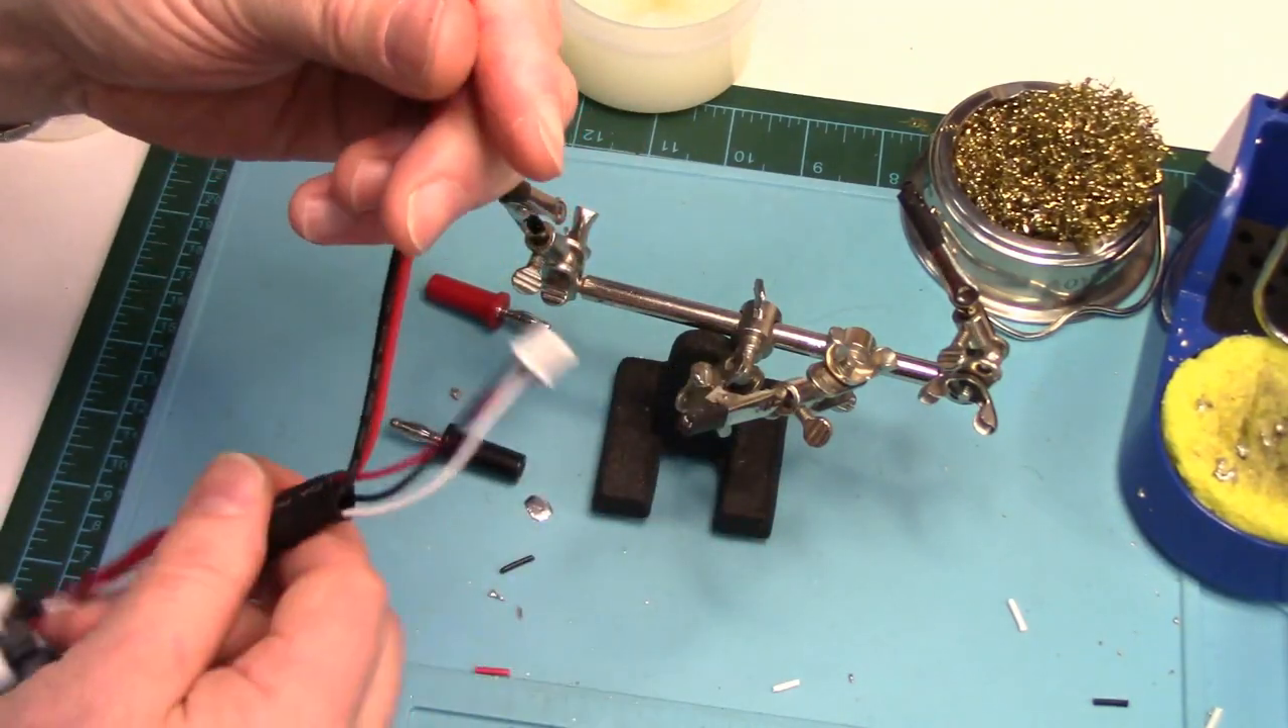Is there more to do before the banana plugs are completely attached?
Yes.